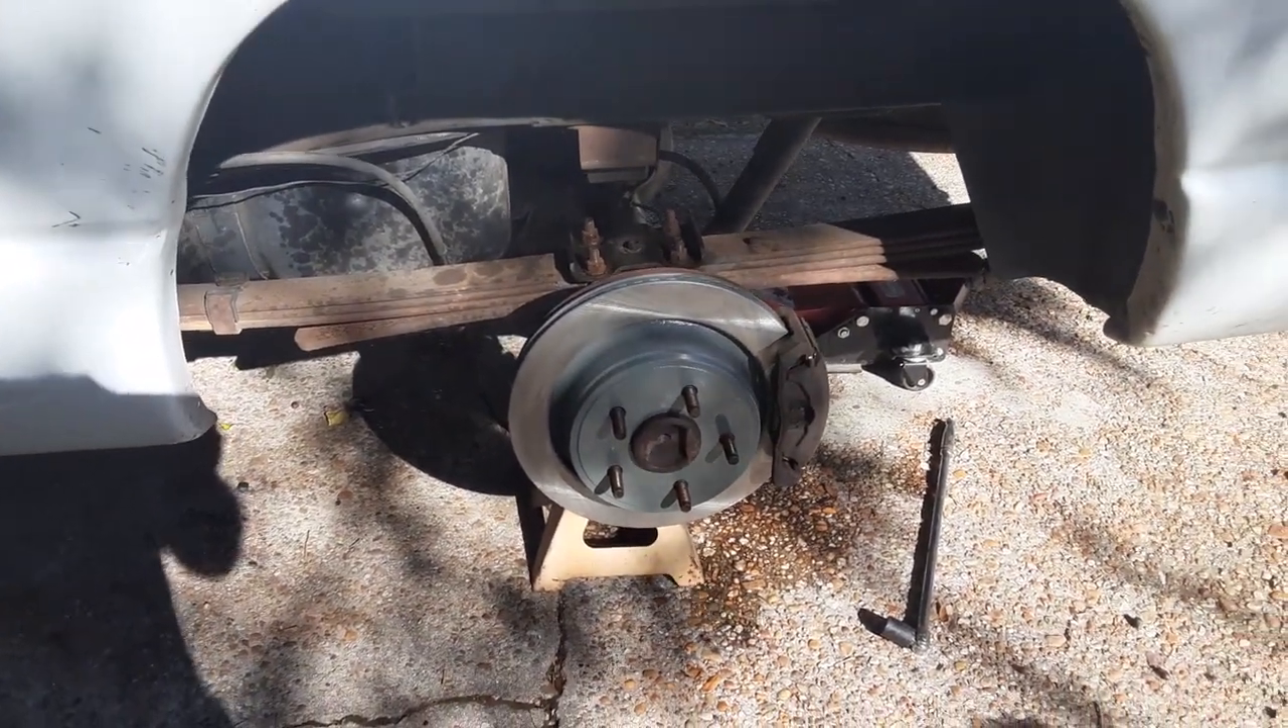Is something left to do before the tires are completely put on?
Yes.